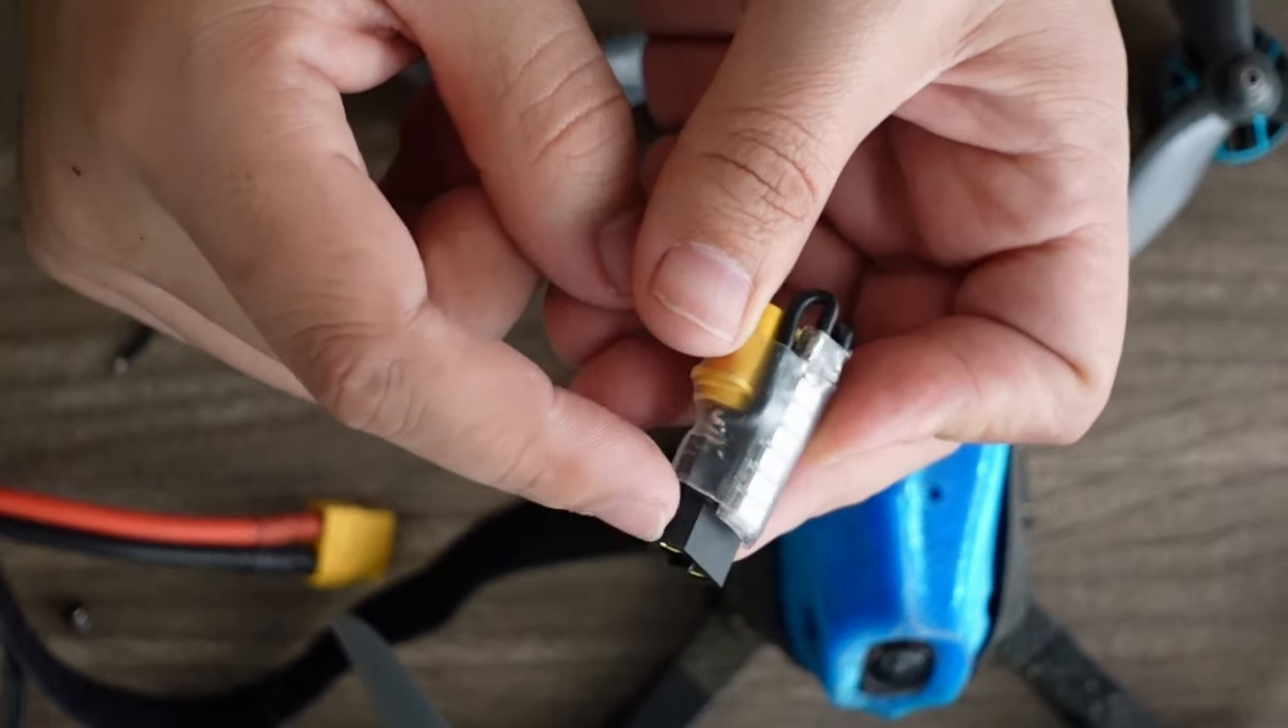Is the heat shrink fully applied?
Yes.